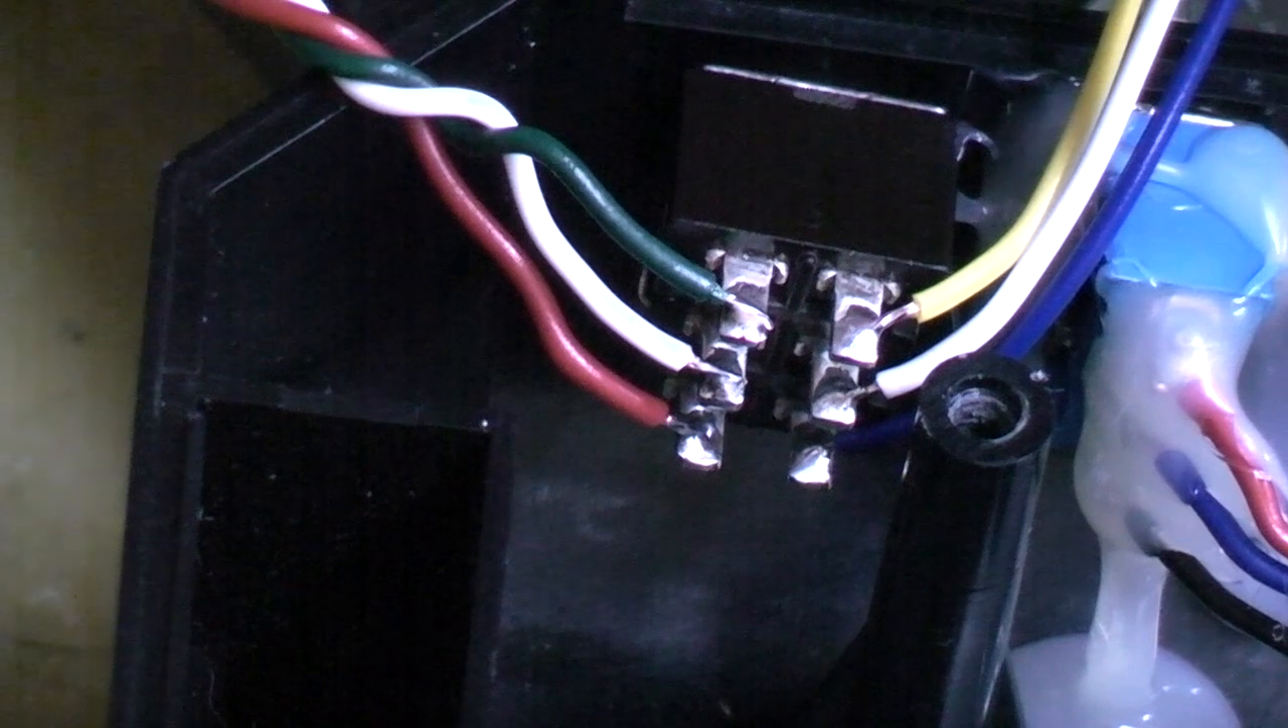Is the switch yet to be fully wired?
No.